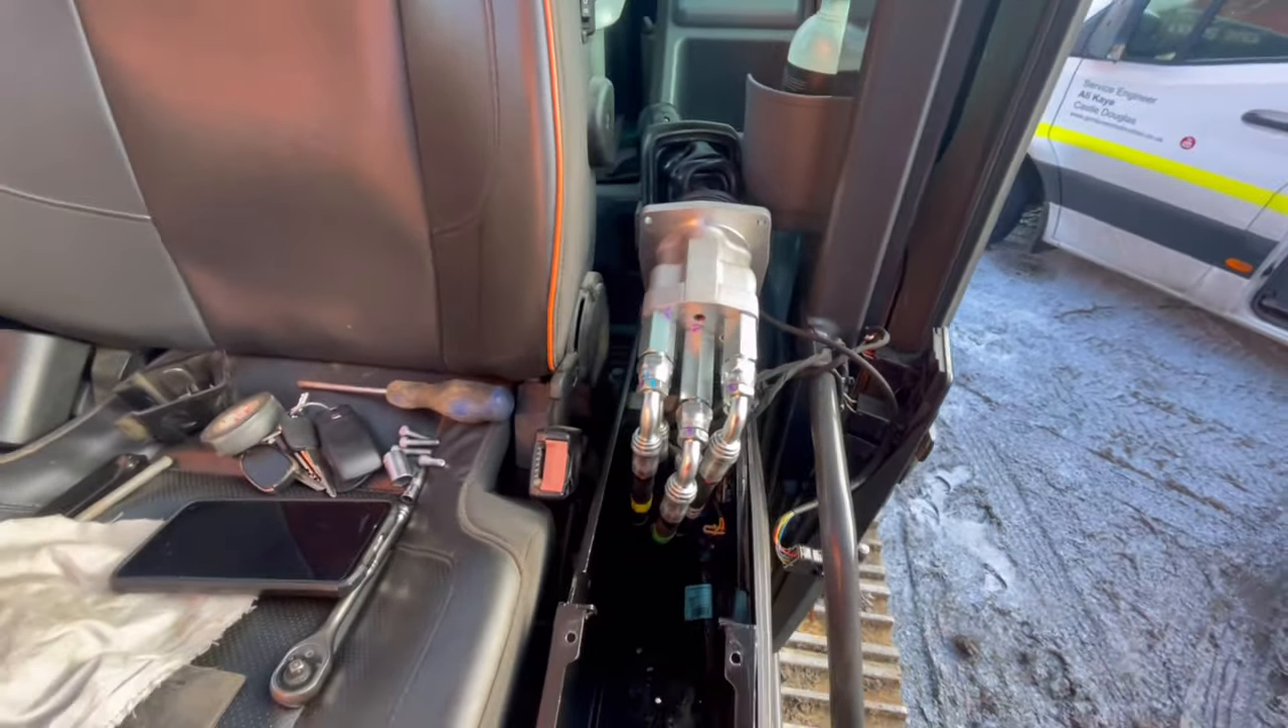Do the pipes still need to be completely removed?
Yes.